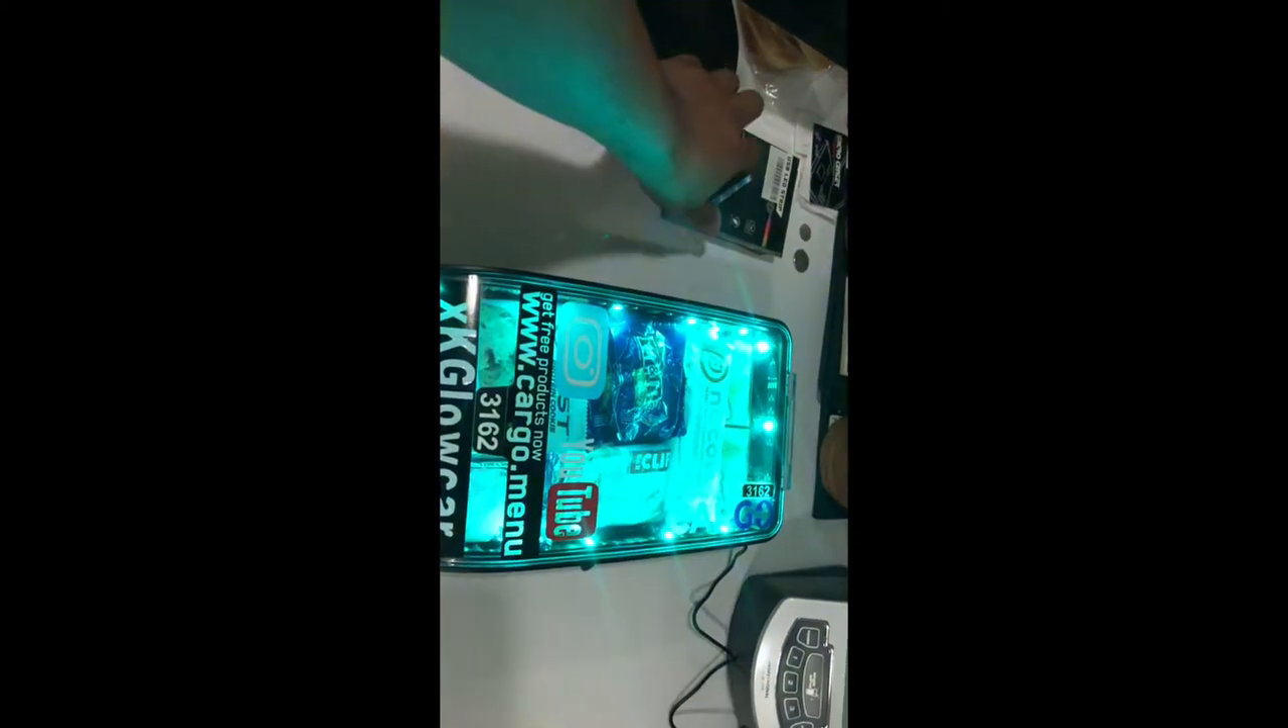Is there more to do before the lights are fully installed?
No.